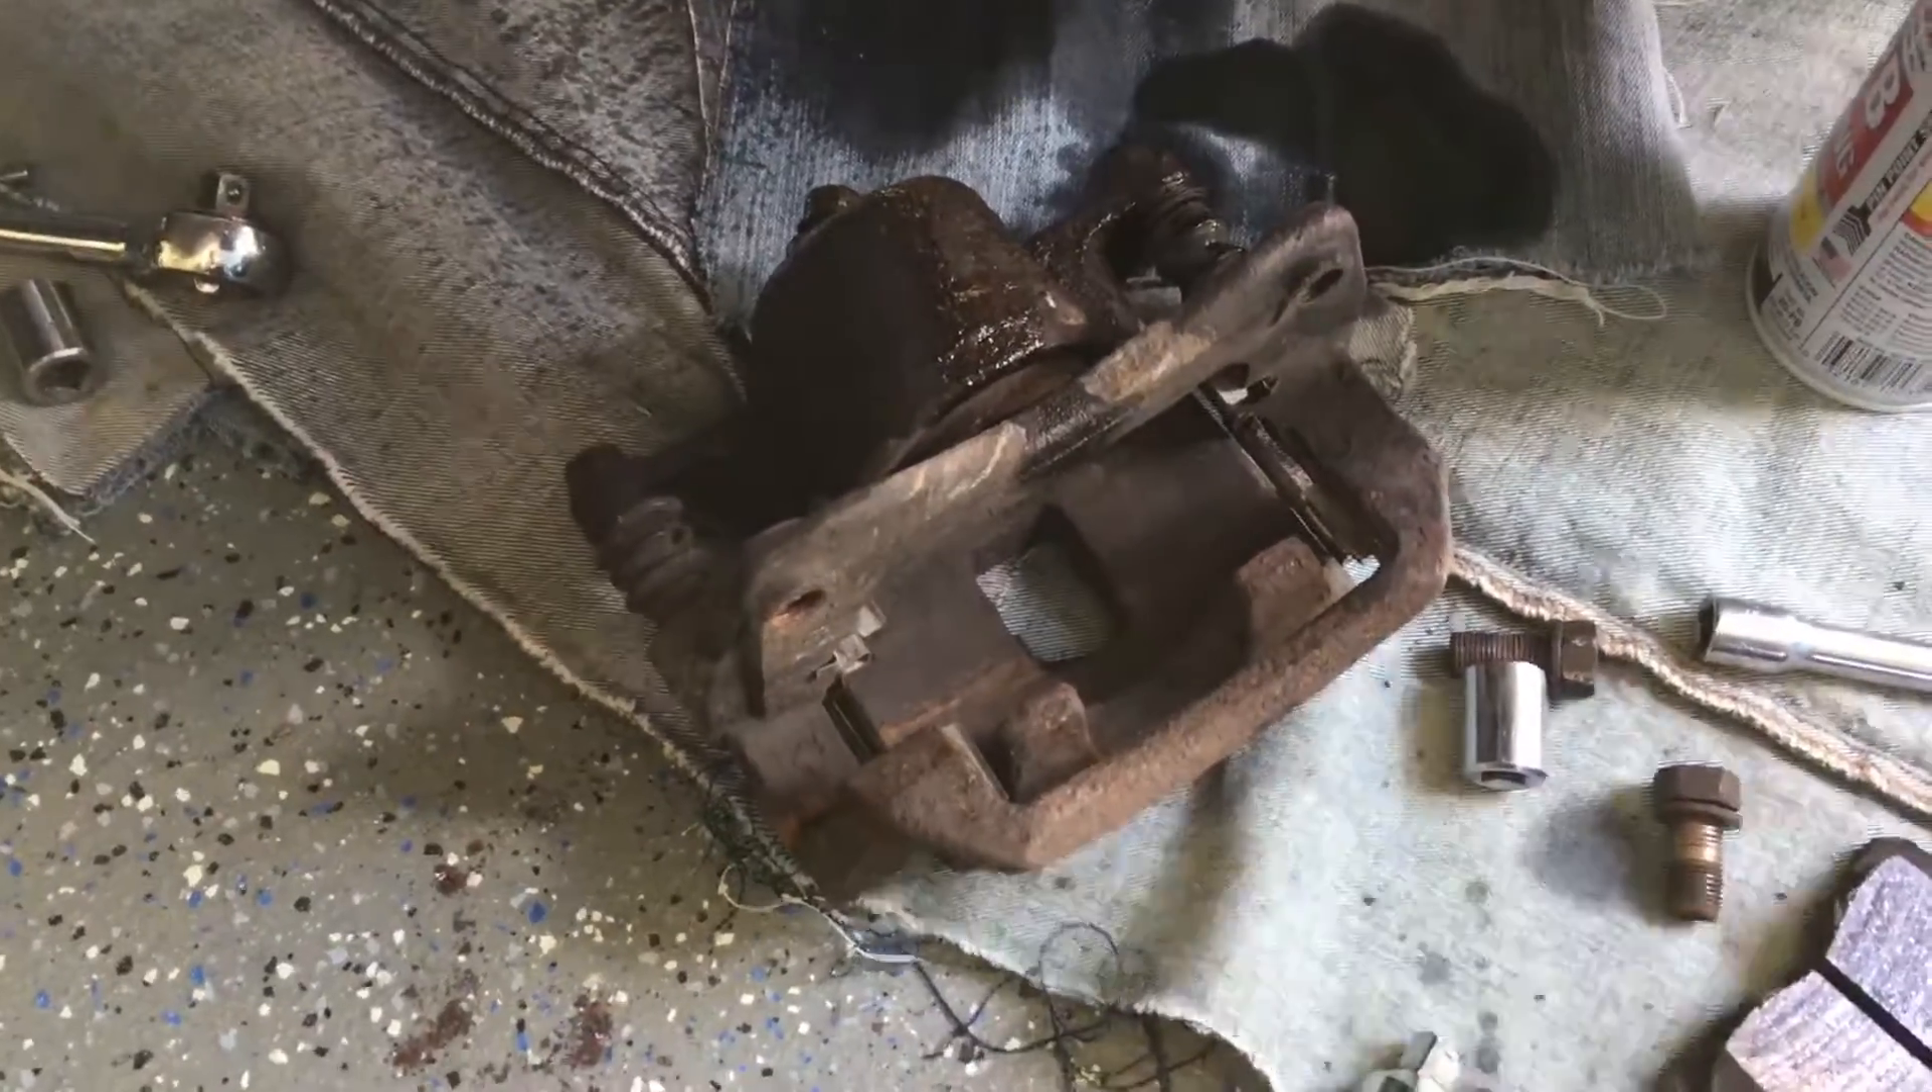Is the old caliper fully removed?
Yes.